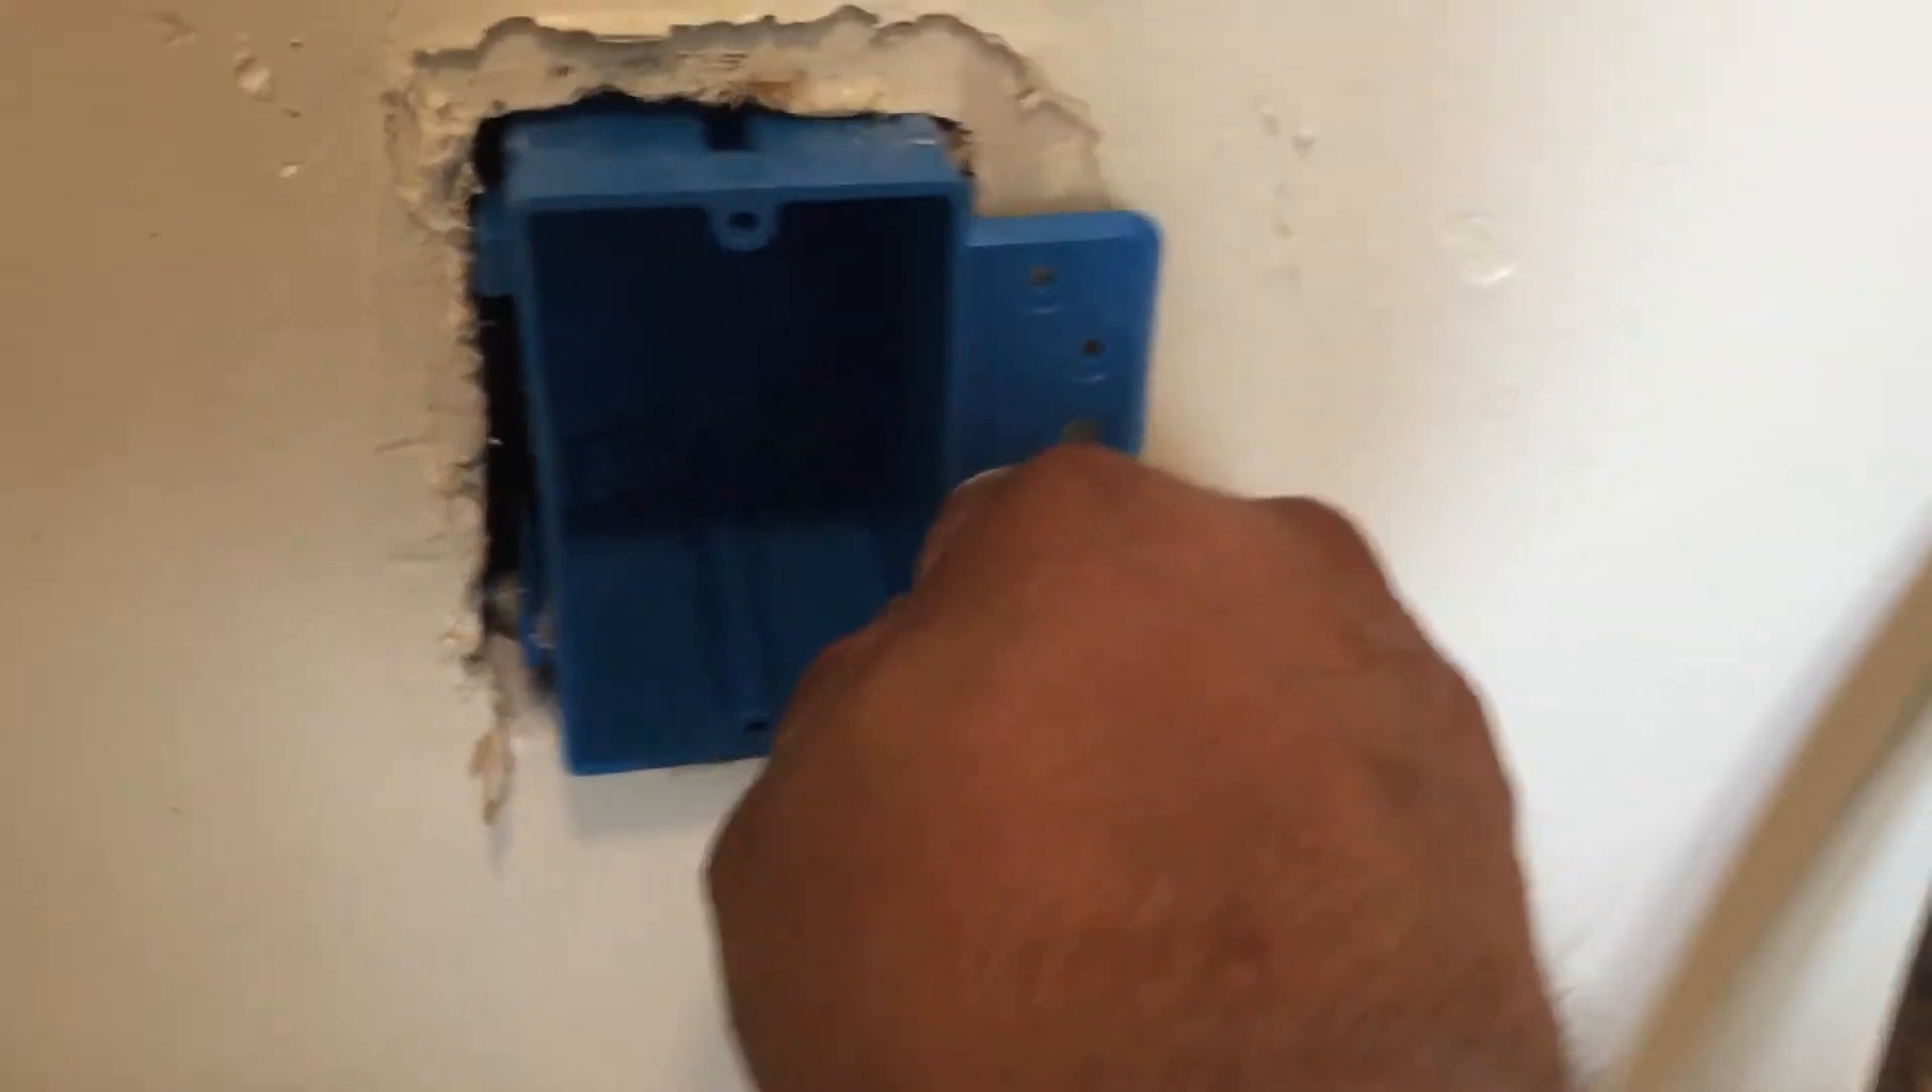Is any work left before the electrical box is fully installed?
Yes.